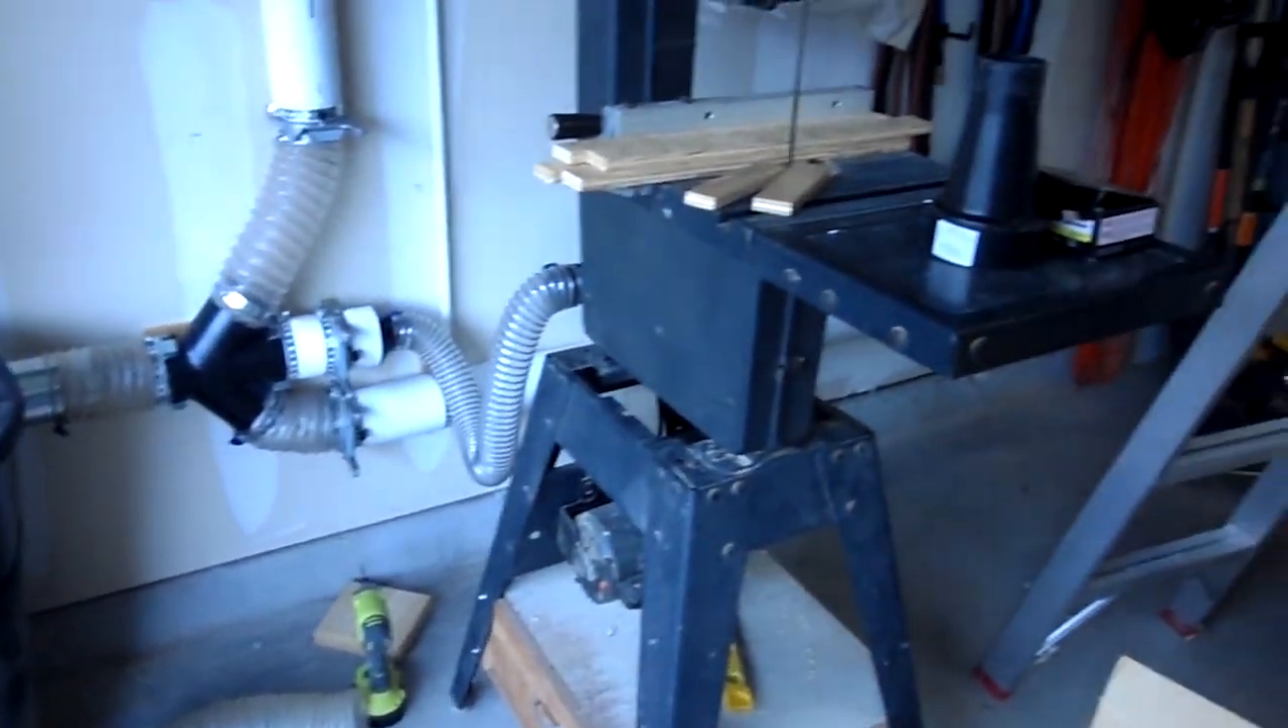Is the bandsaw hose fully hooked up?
Yes.